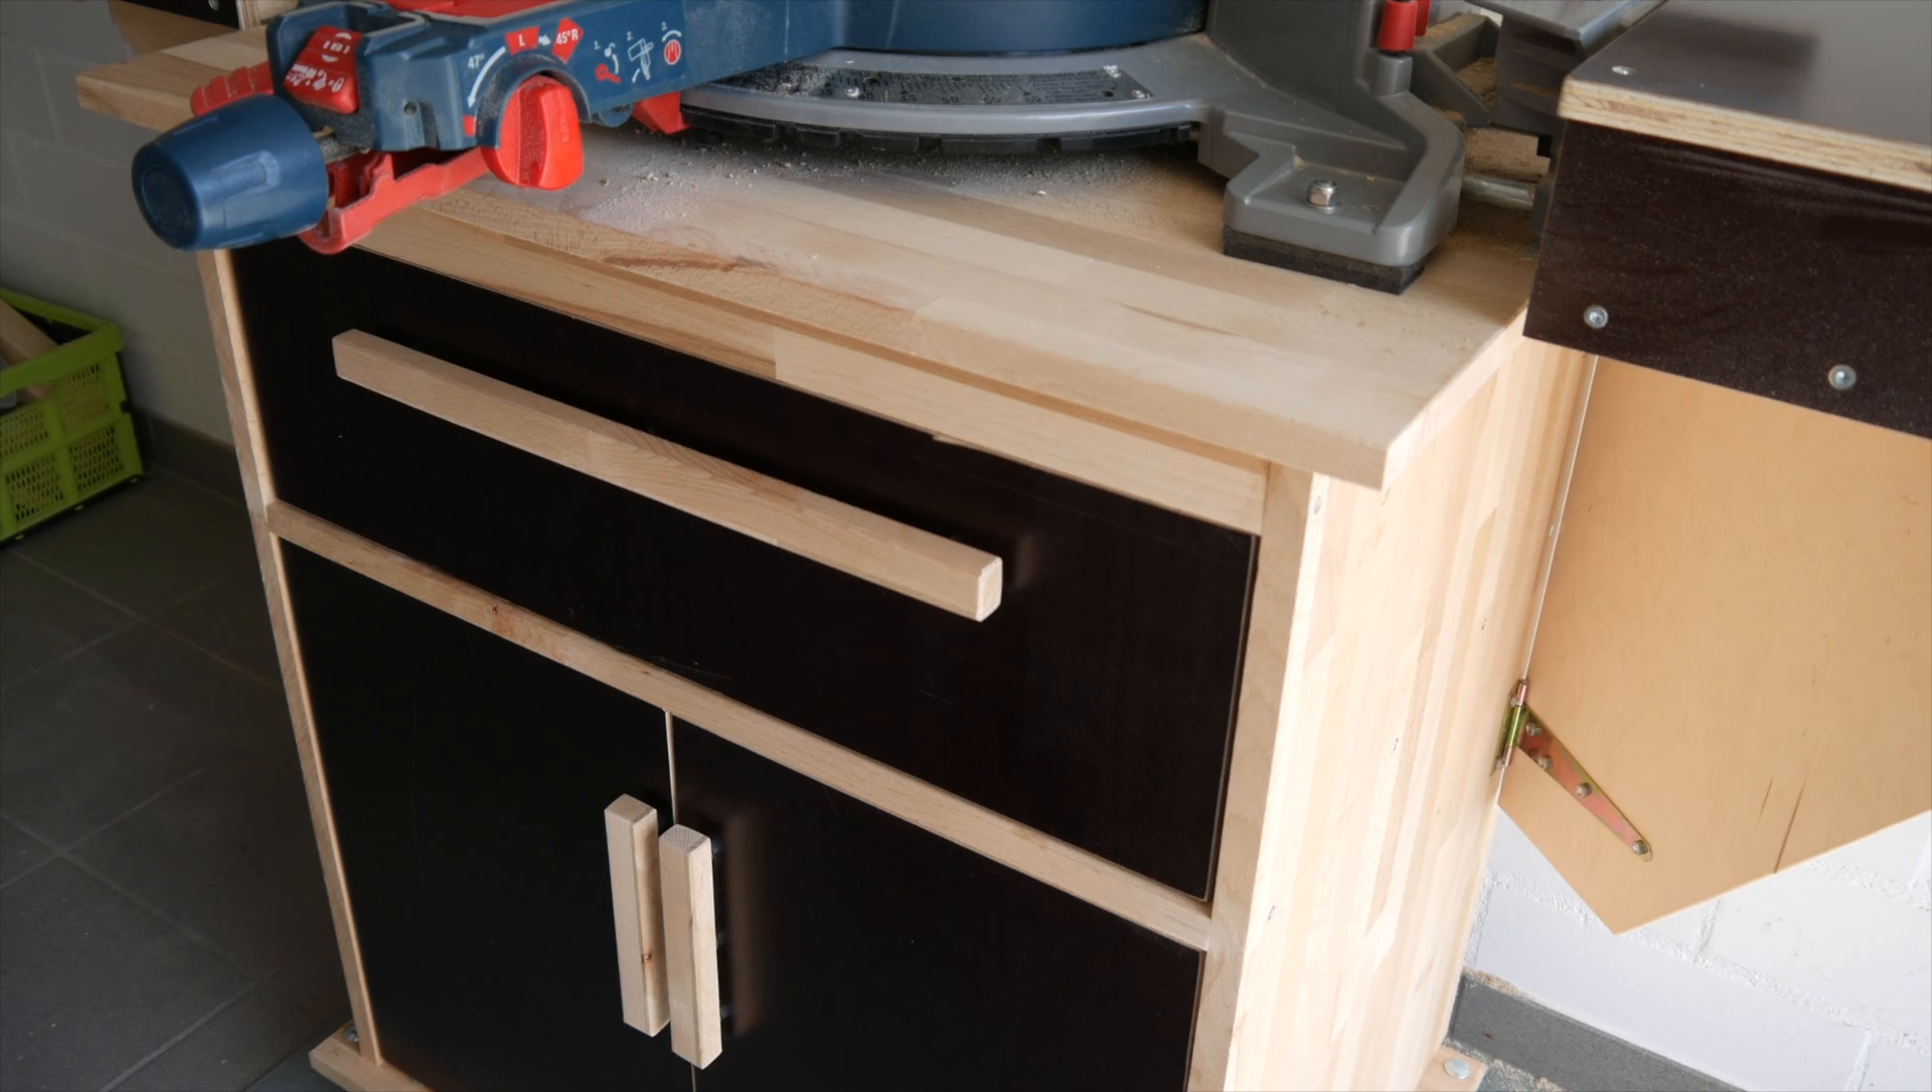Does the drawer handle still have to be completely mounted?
No.